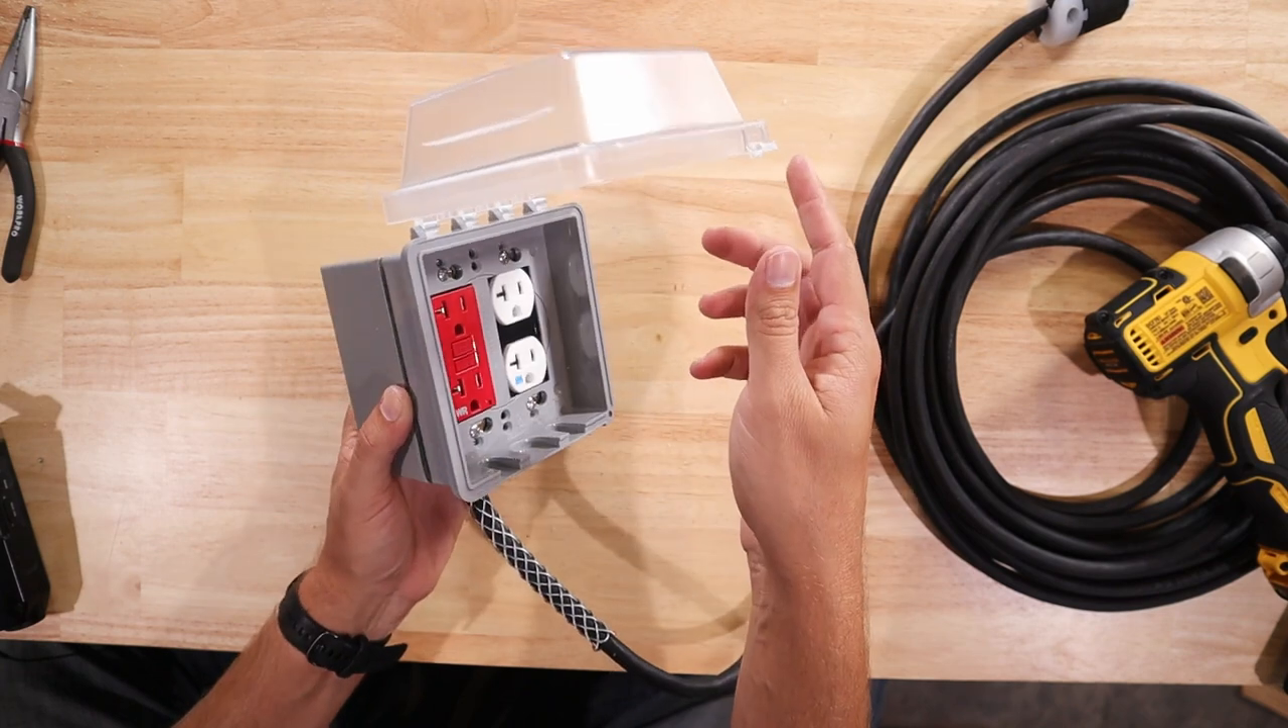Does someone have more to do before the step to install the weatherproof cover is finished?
No.